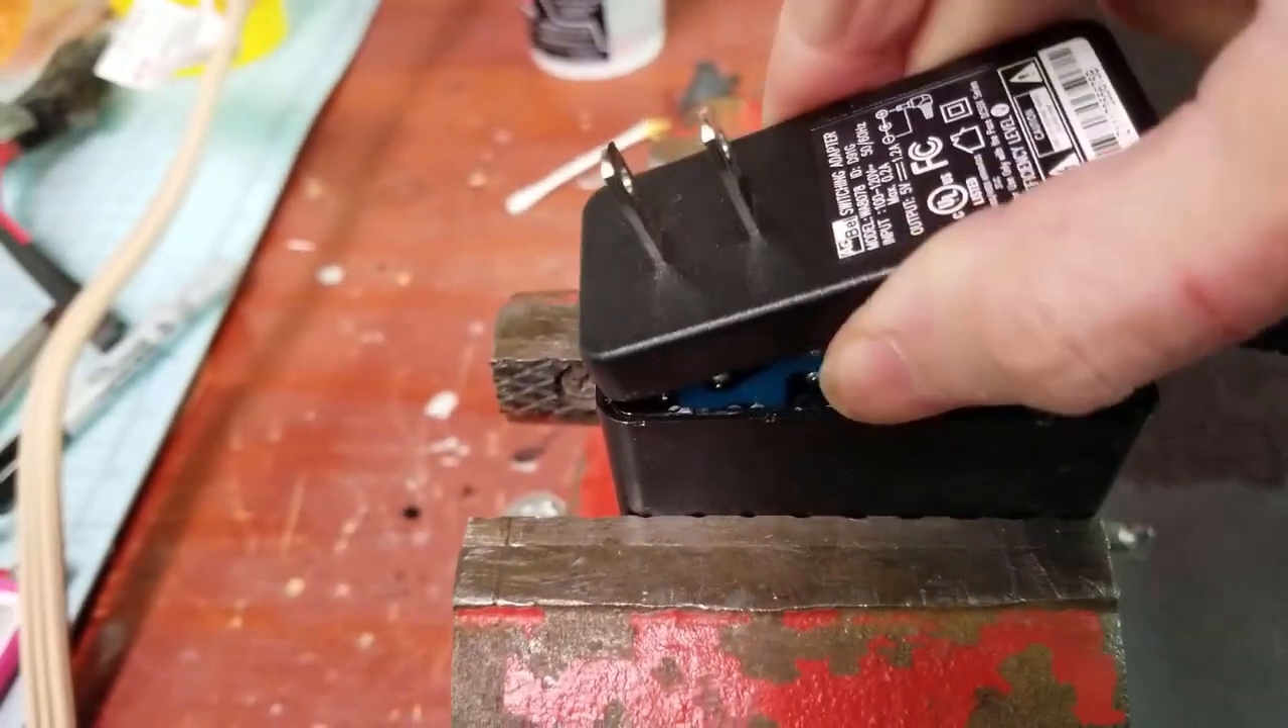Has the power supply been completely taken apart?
No.